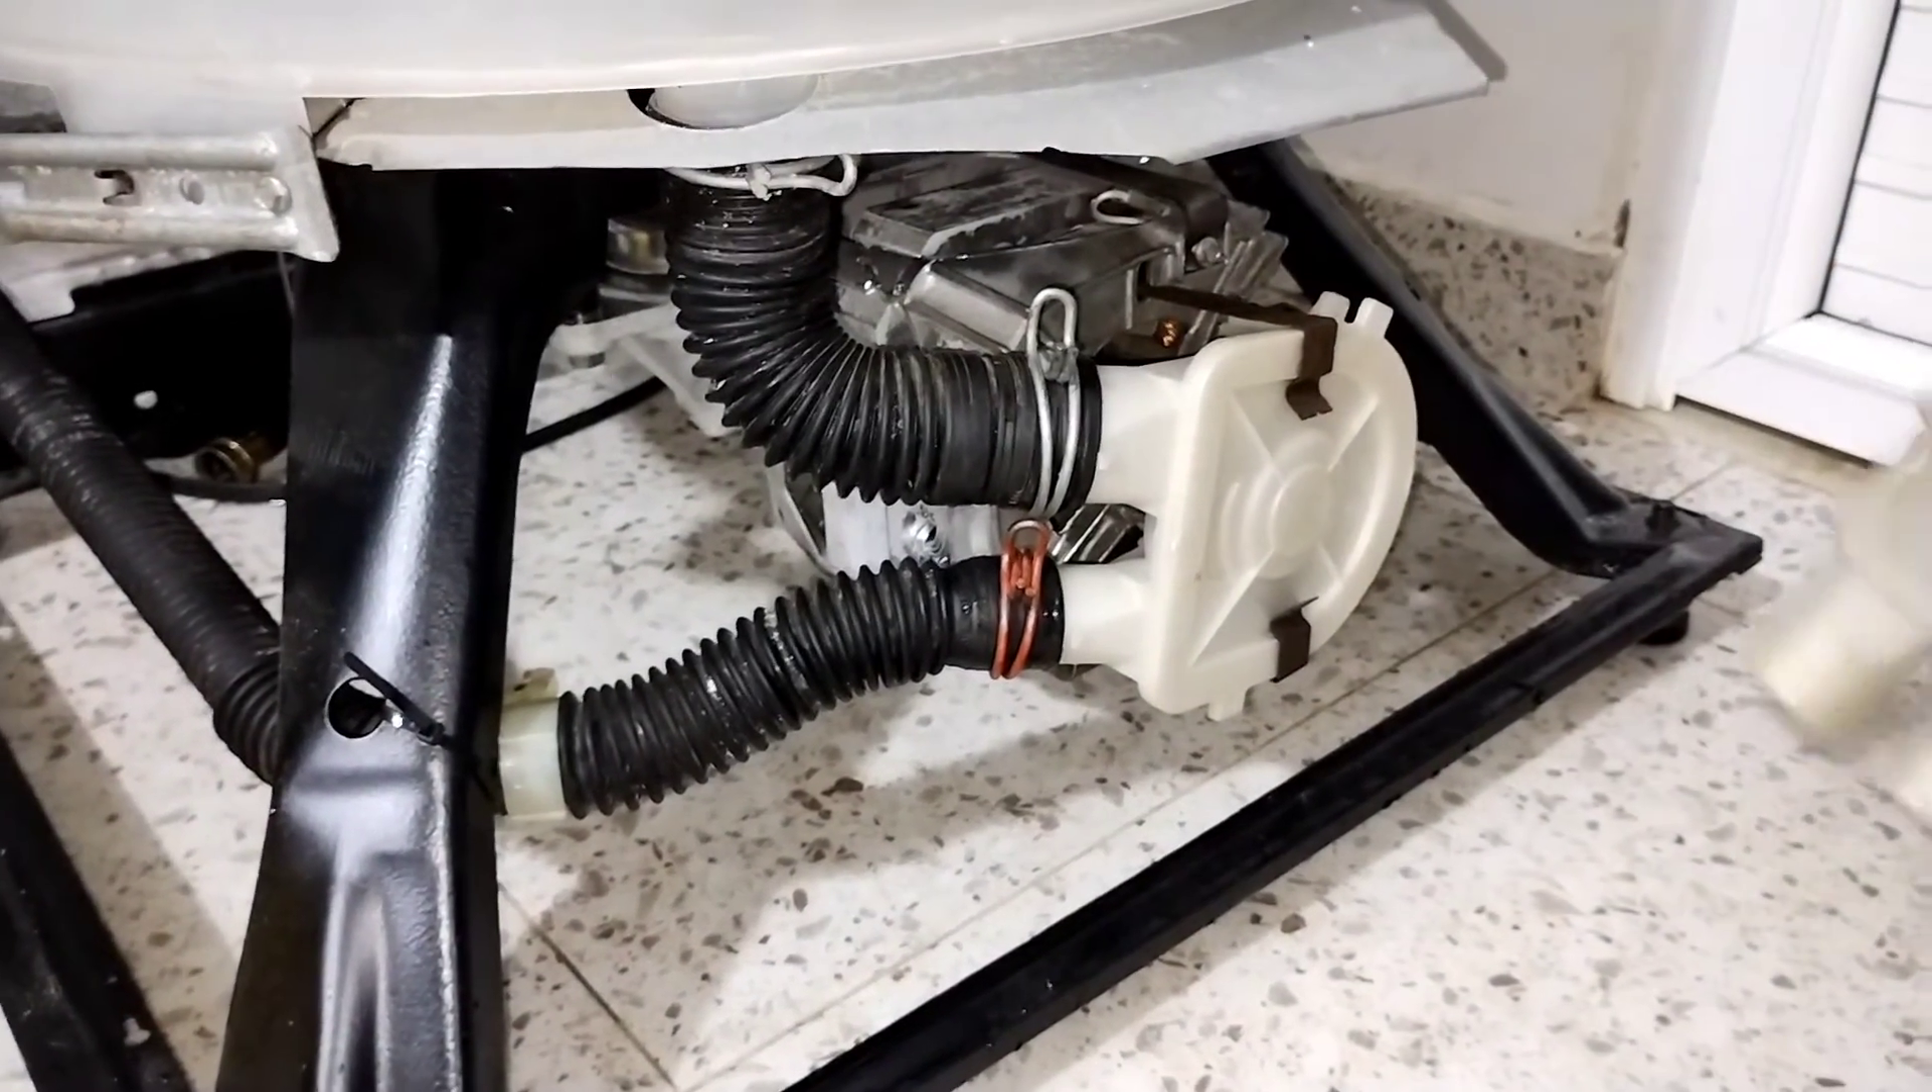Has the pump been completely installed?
Yes.